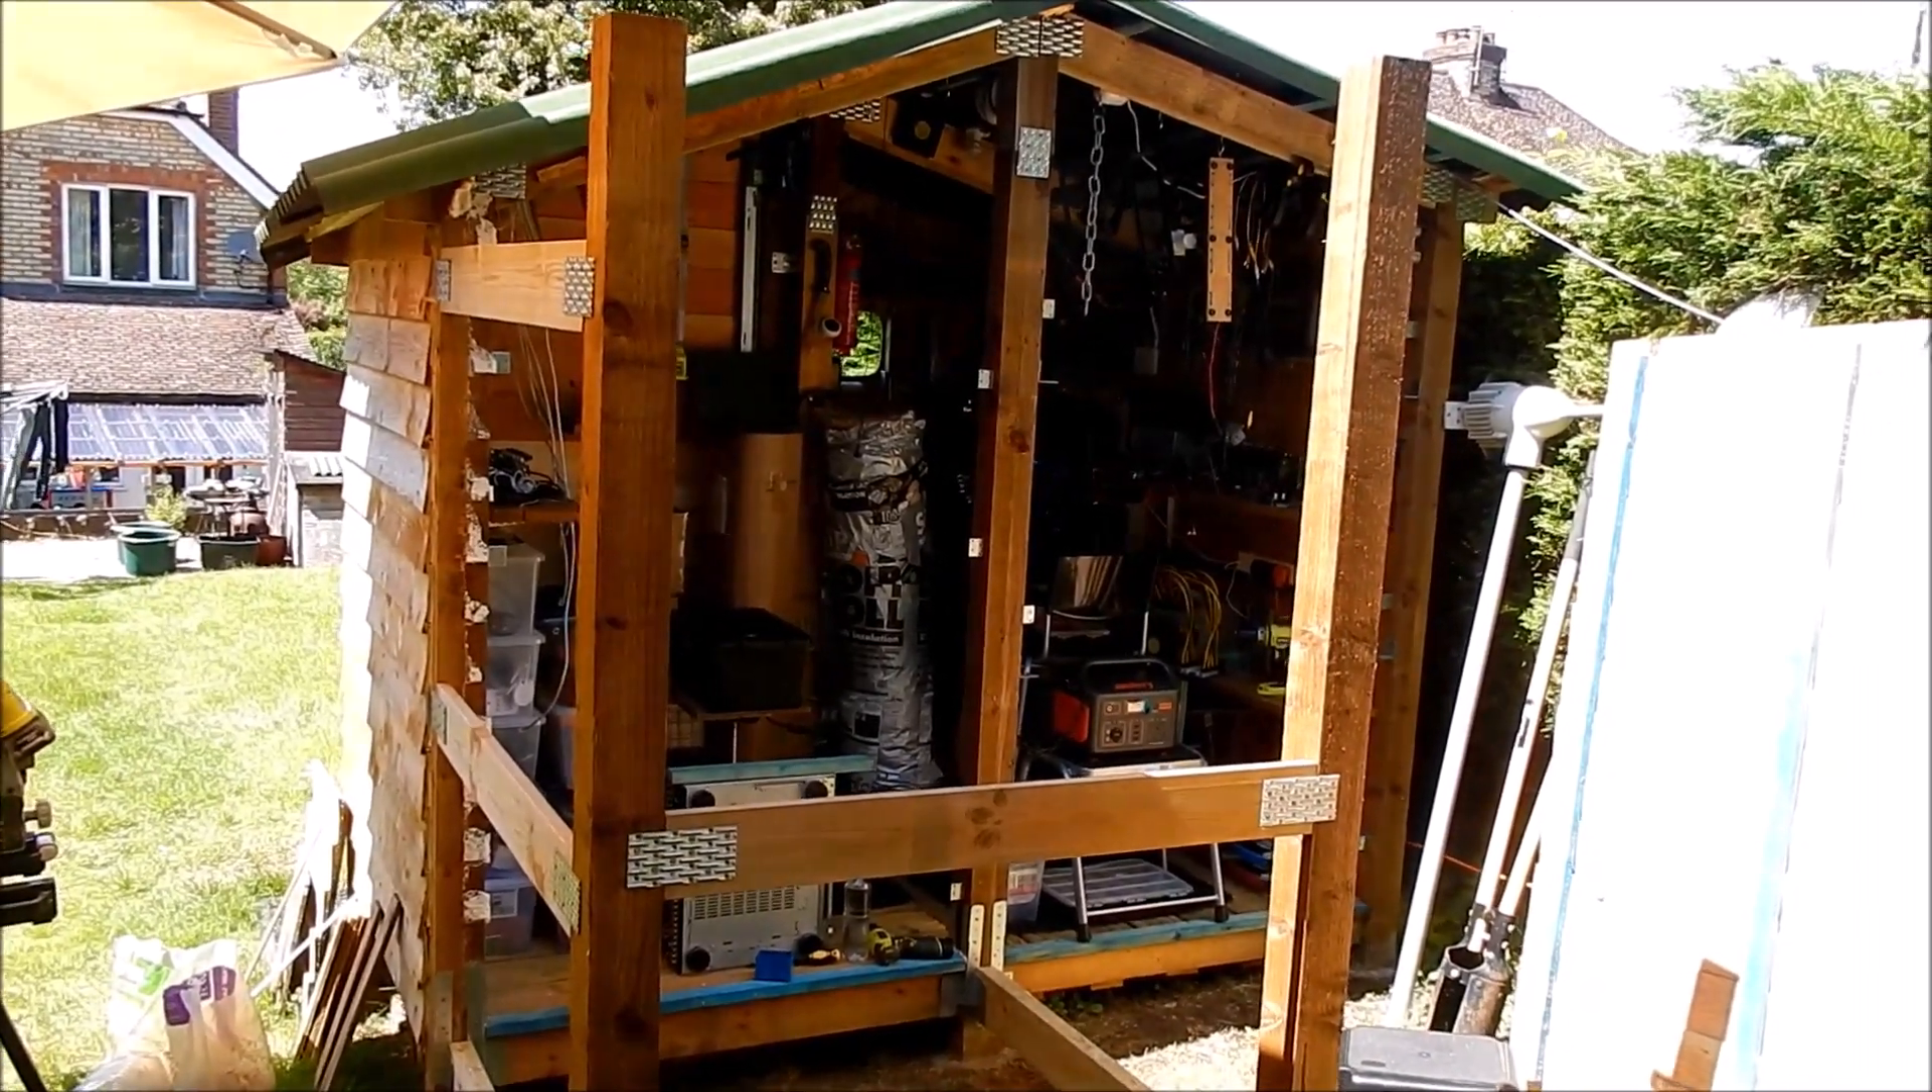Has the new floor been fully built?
No.